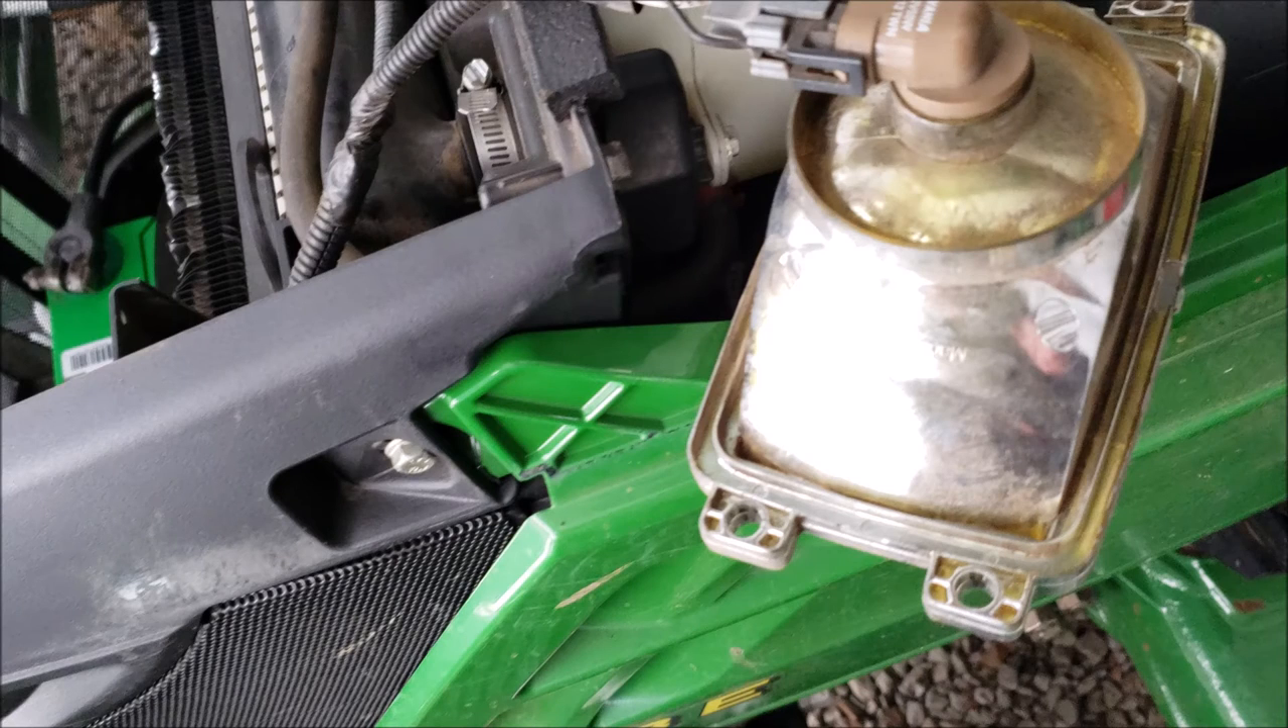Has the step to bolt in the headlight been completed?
No.